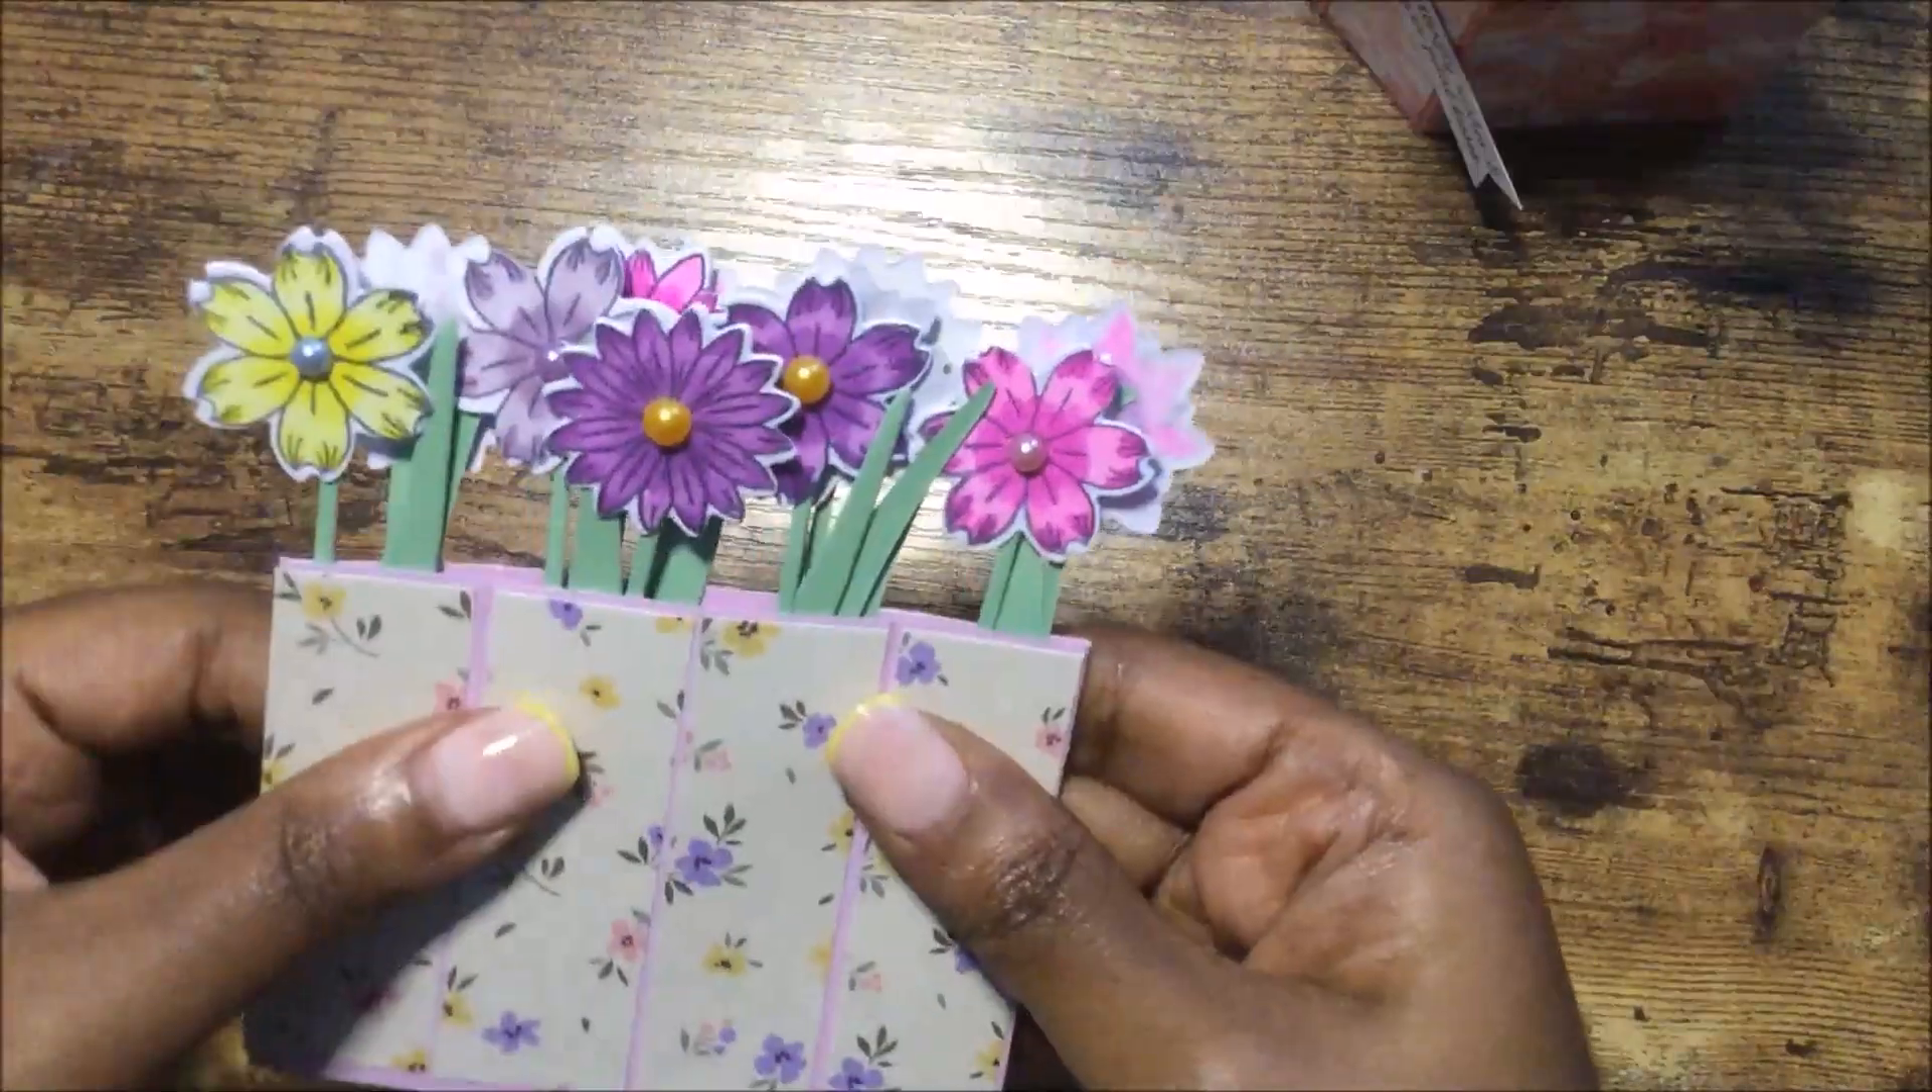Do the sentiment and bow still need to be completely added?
Yes.